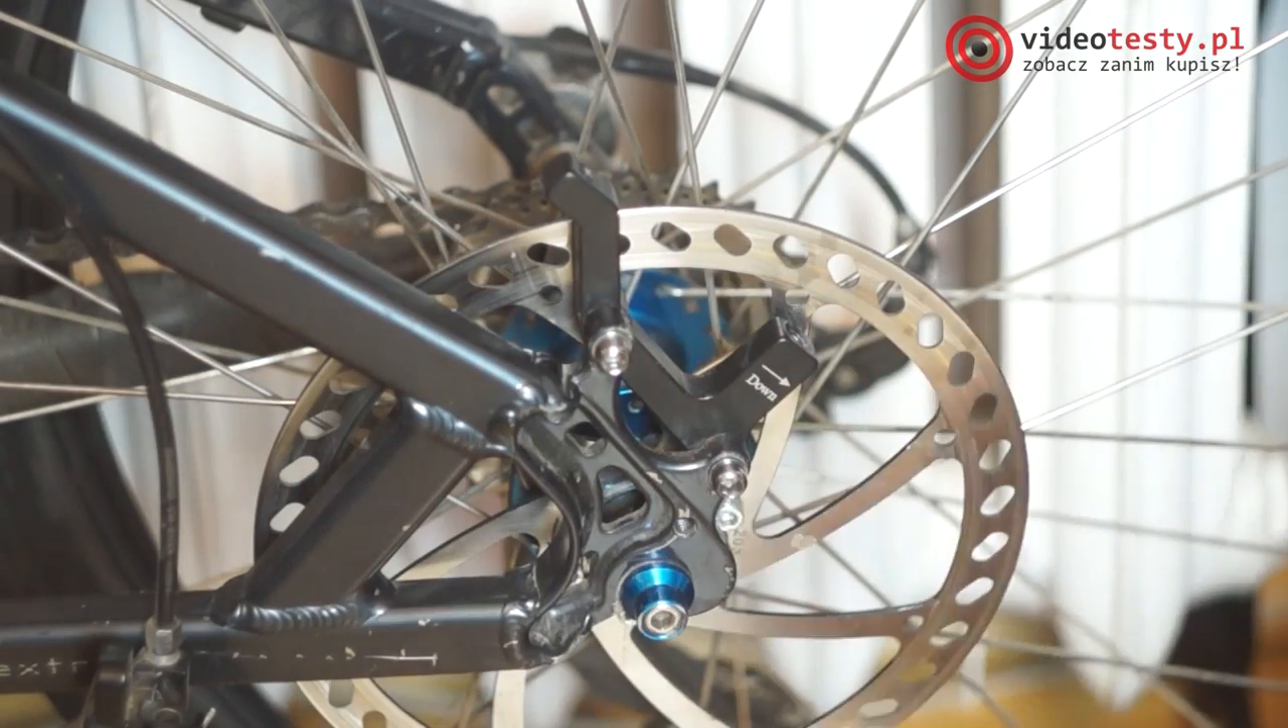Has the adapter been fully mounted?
Yes.